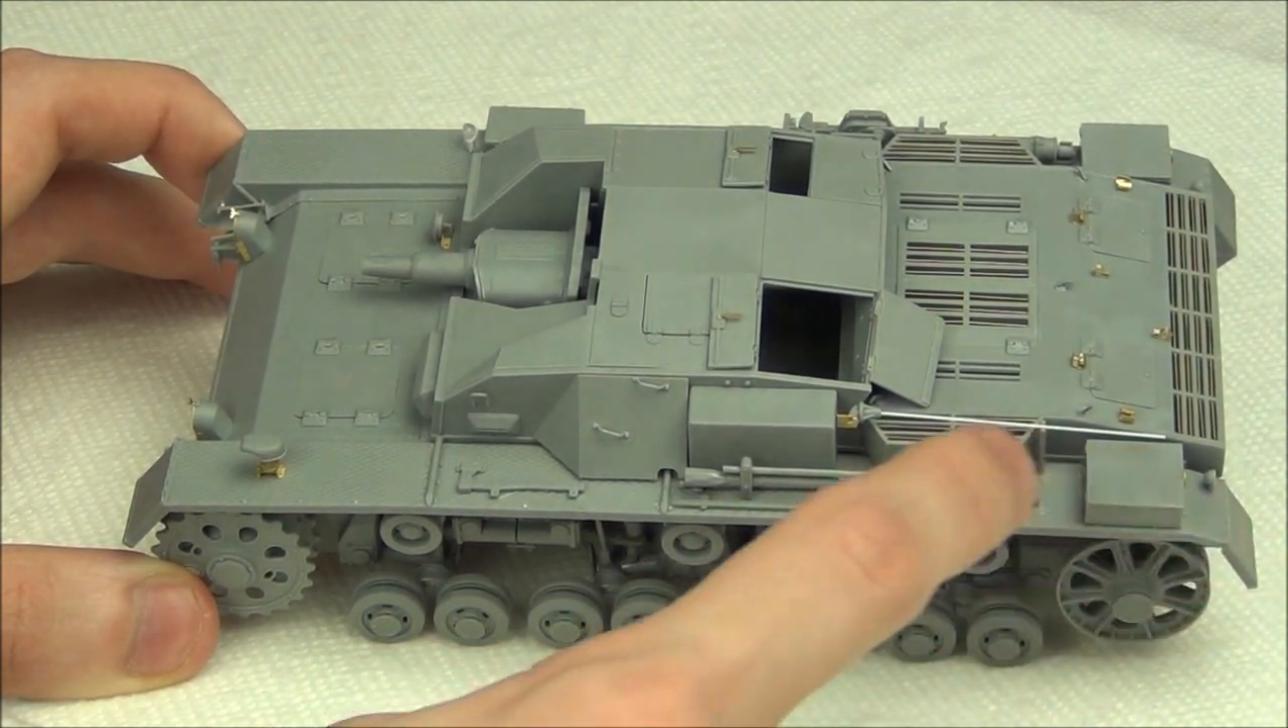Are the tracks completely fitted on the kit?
No.